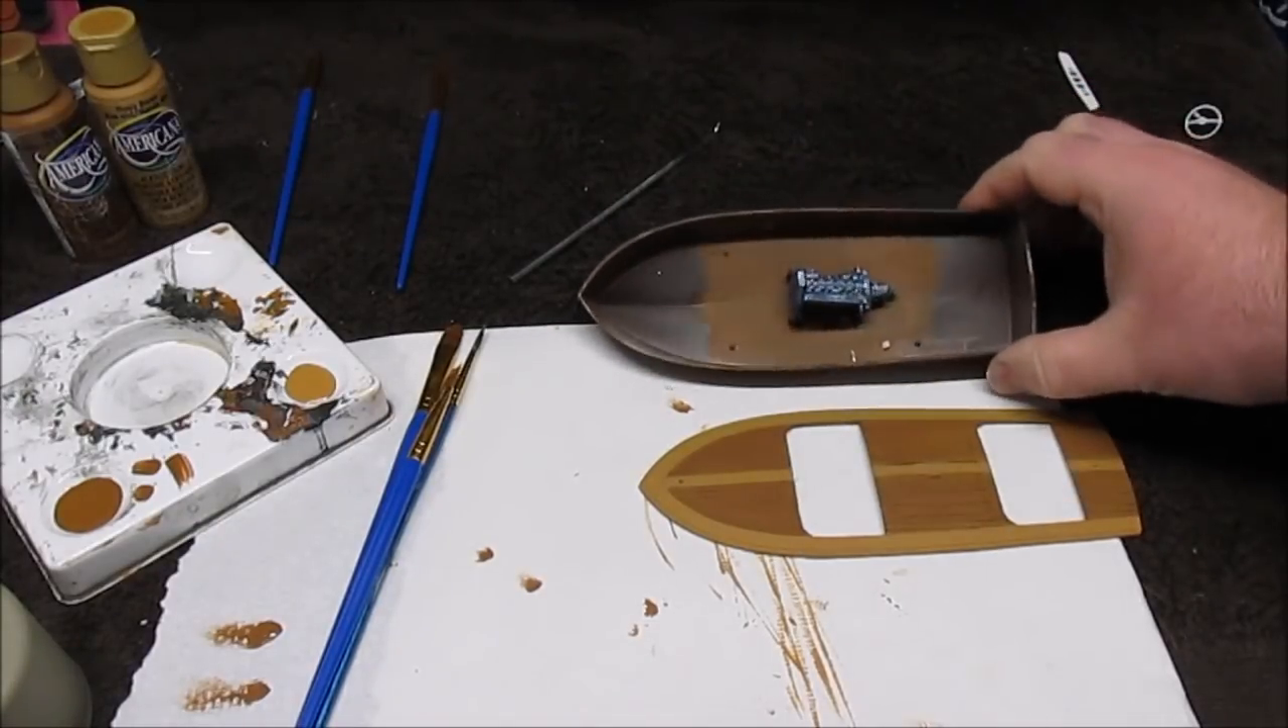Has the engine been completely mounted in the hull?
Yes.